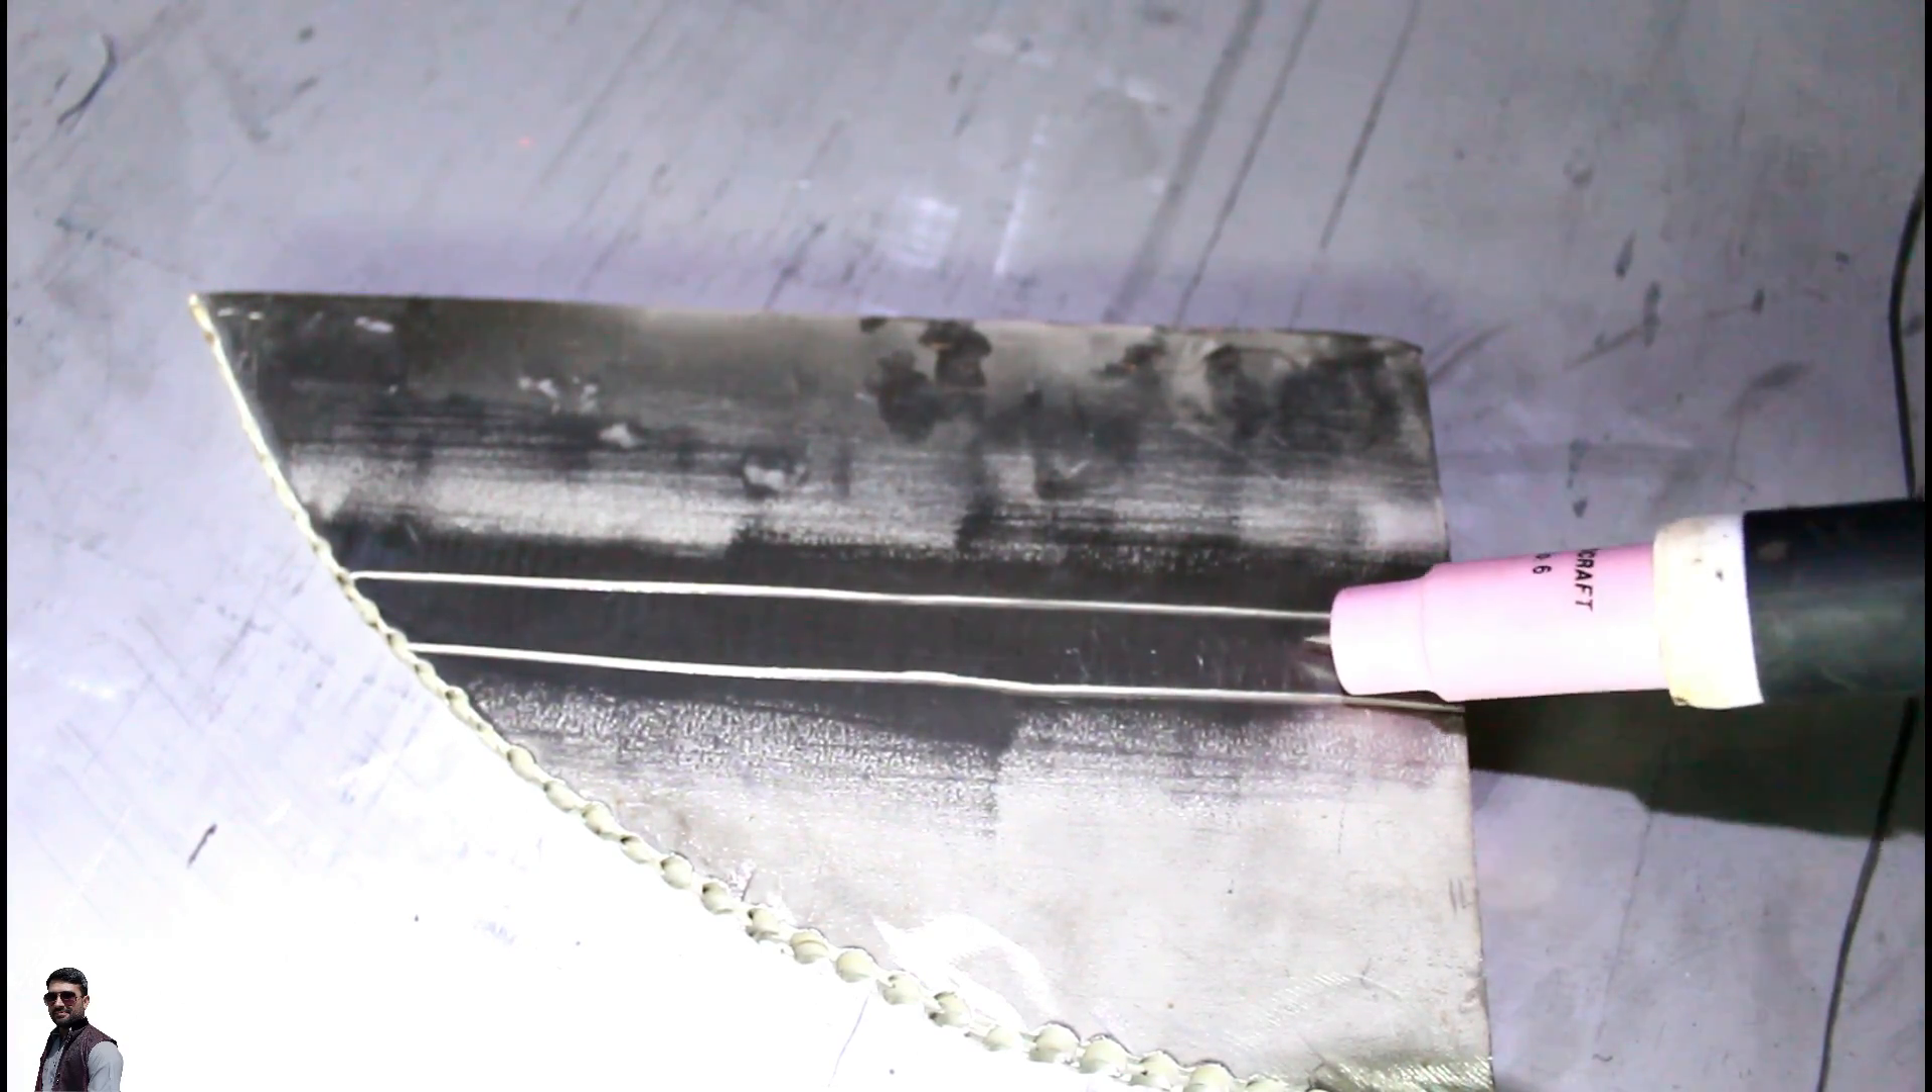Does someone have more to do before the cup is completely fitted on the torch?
No.